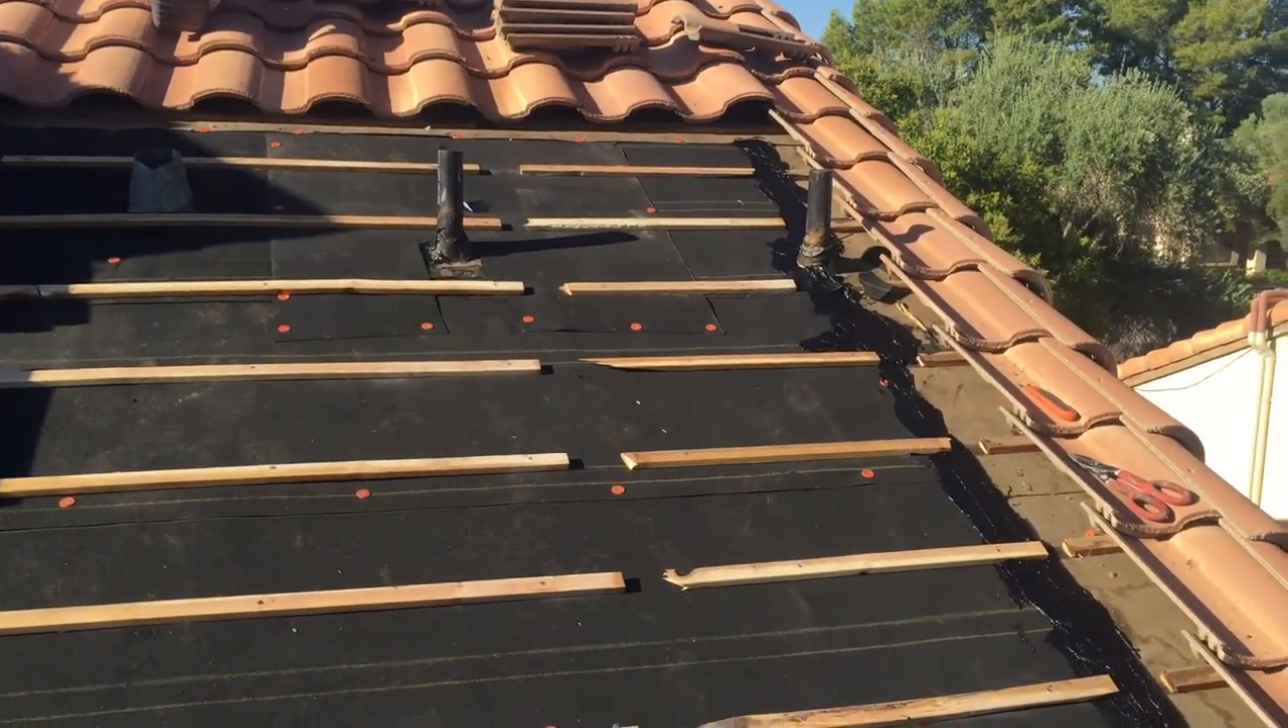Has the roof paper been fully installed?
Yes.